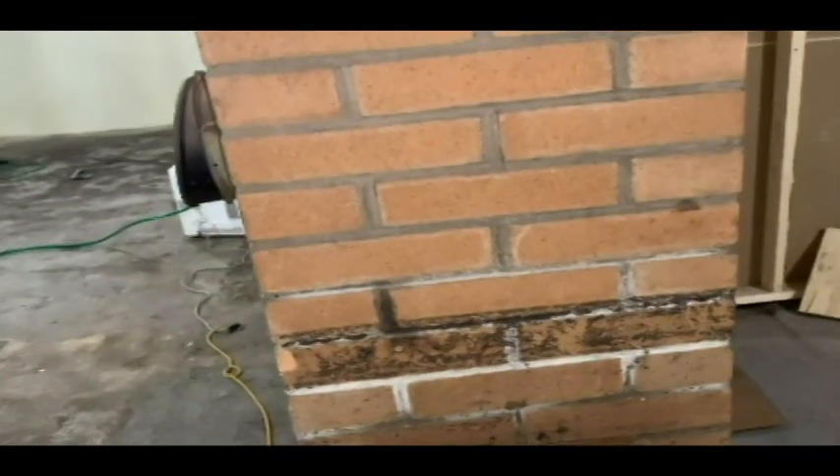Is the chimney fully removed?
No.